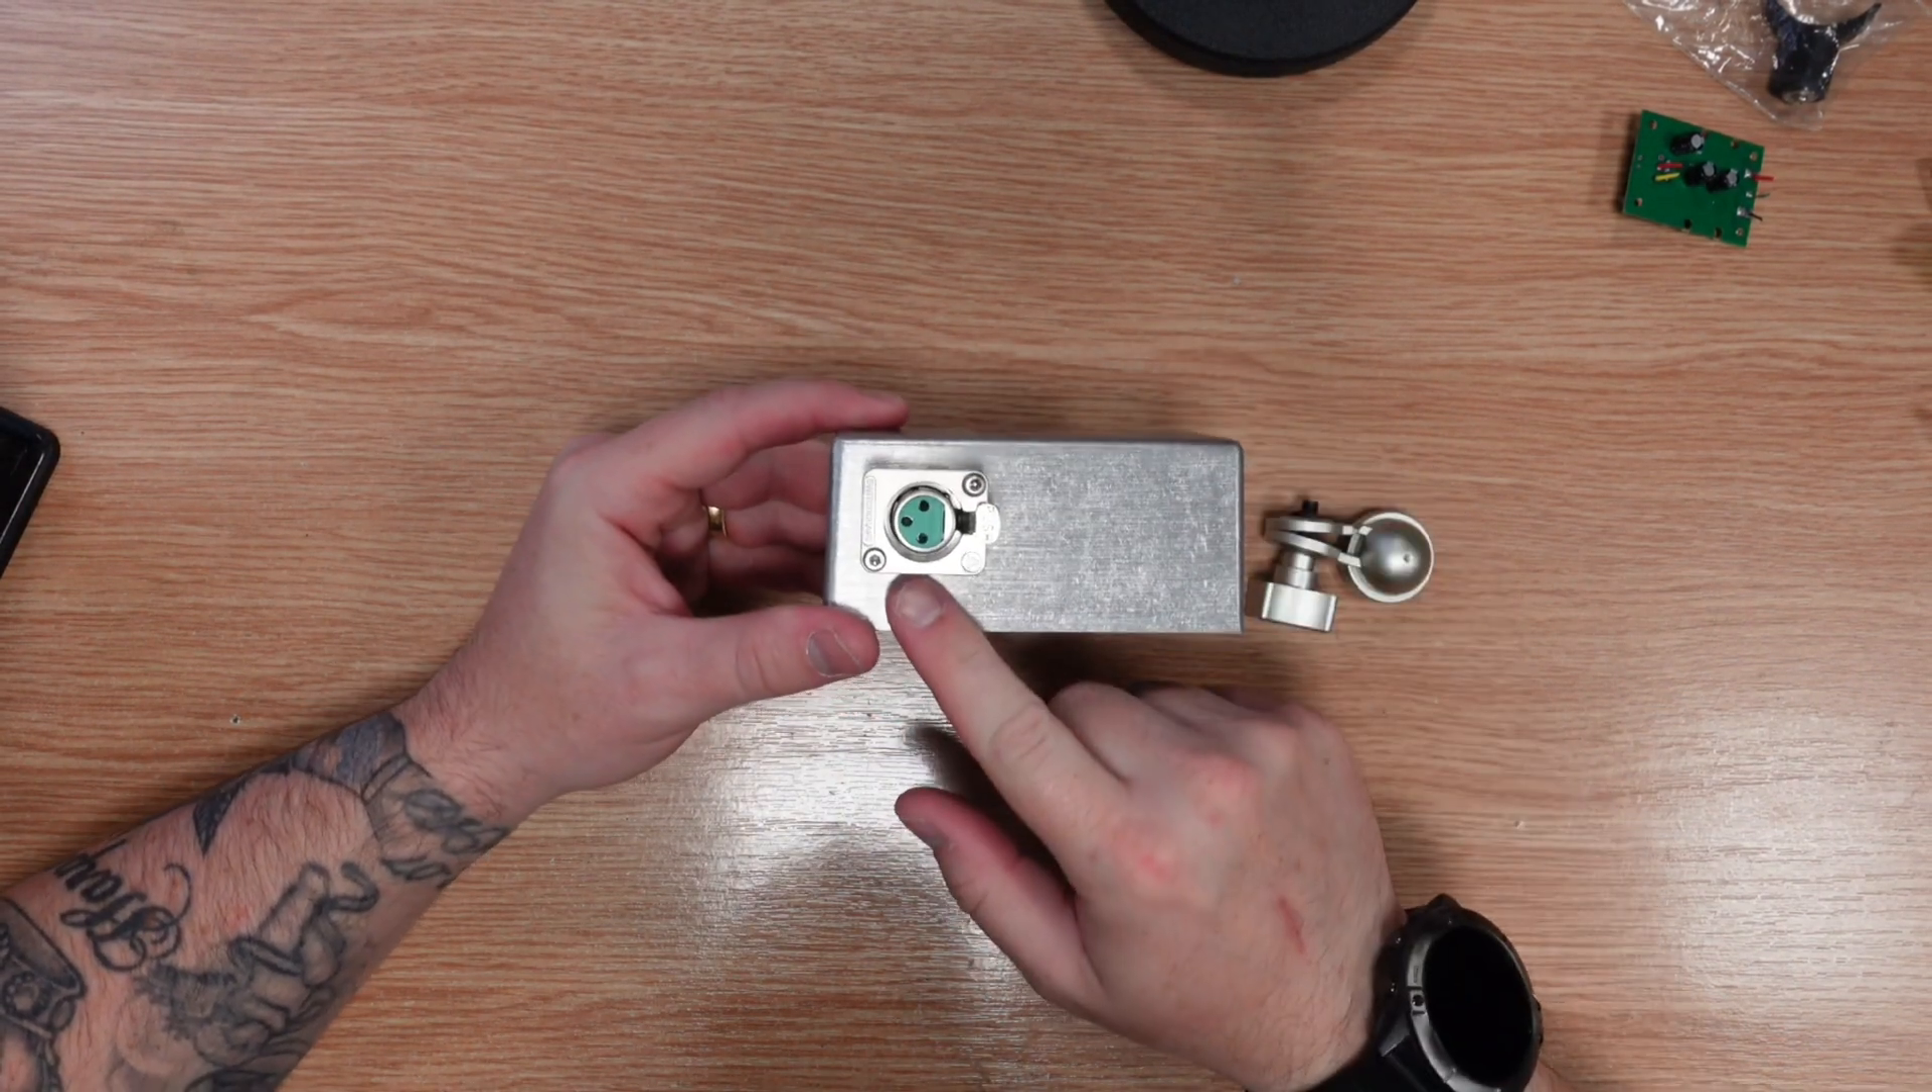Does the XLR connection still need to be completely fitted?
No.